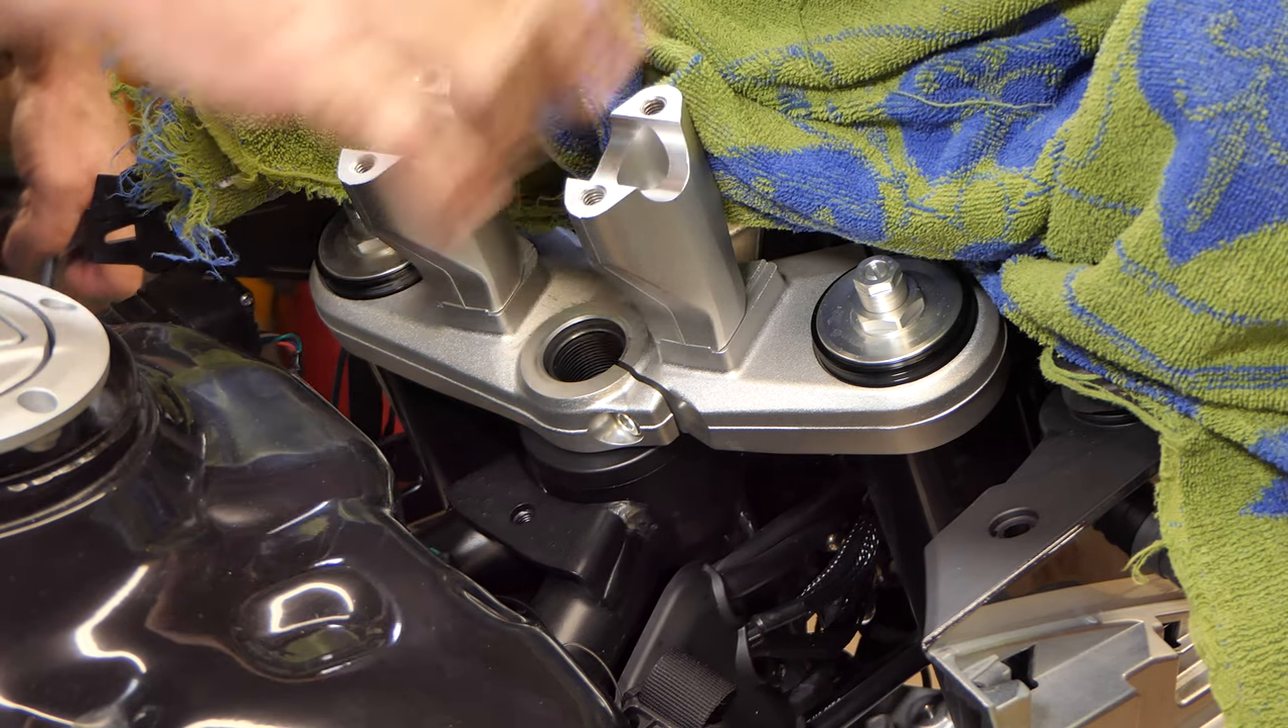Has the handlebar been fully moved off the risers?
Yes.